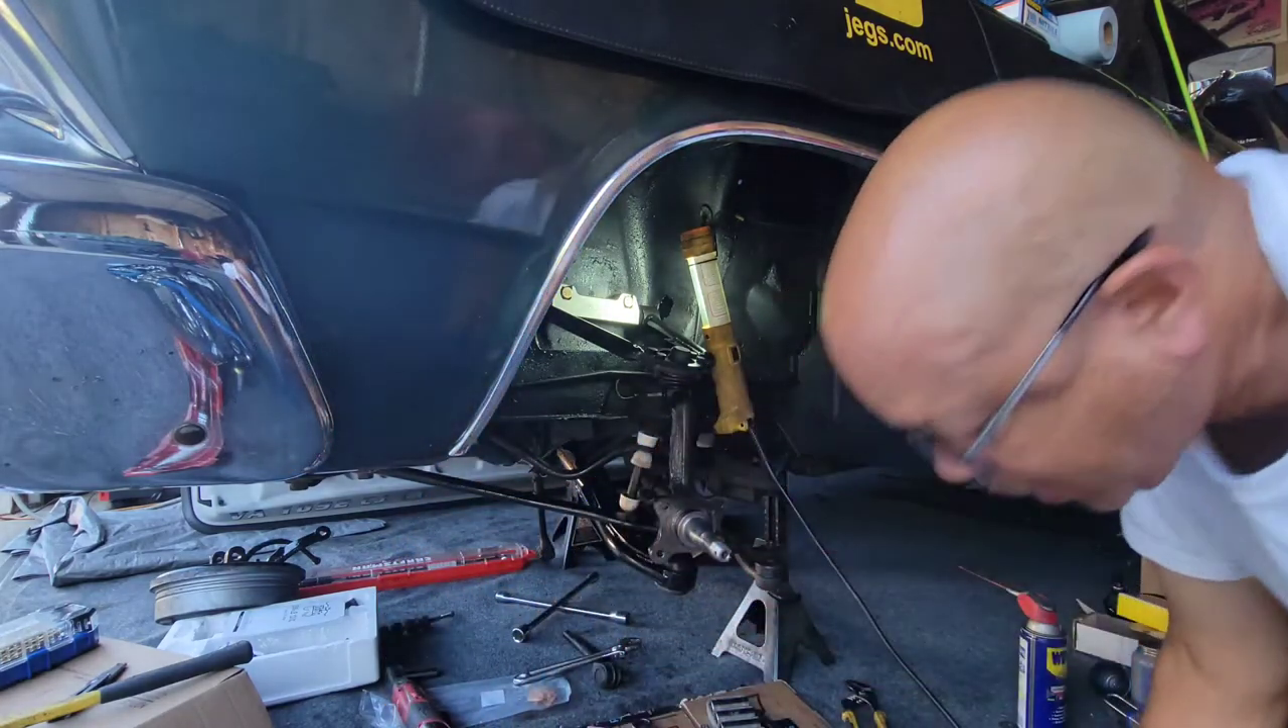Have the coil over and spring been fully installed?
No.